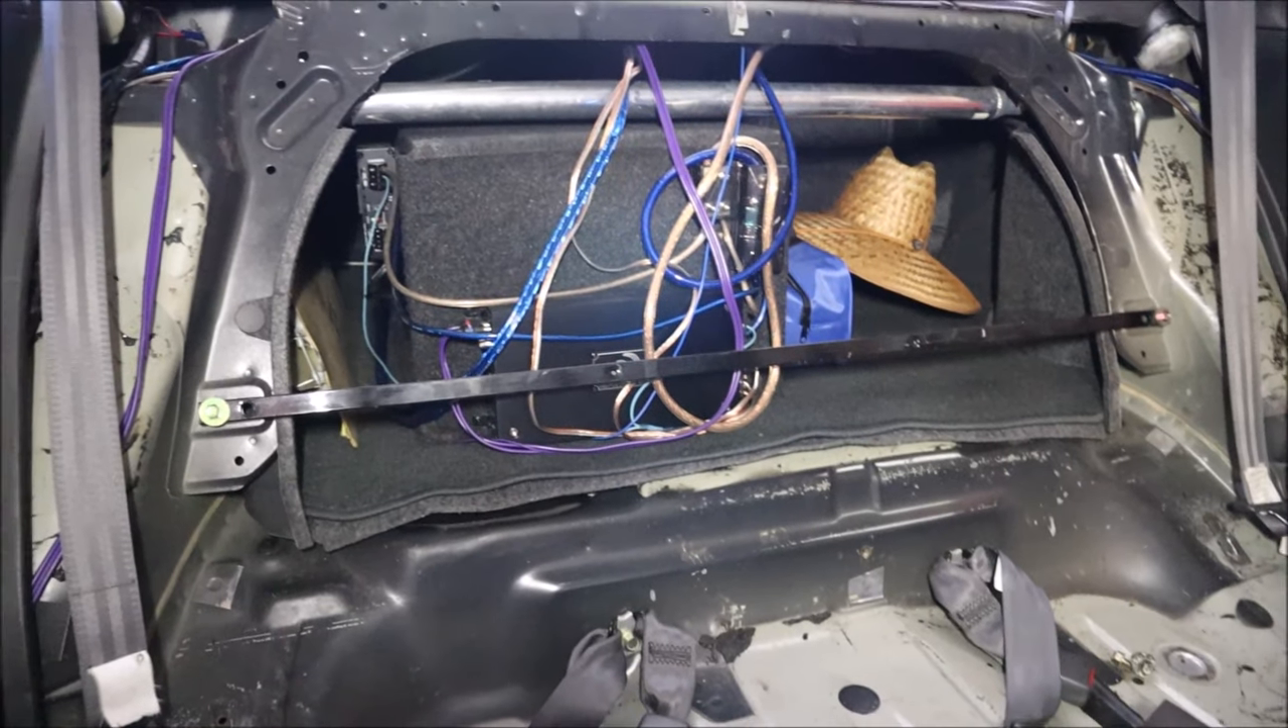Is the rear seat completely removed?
Yes.